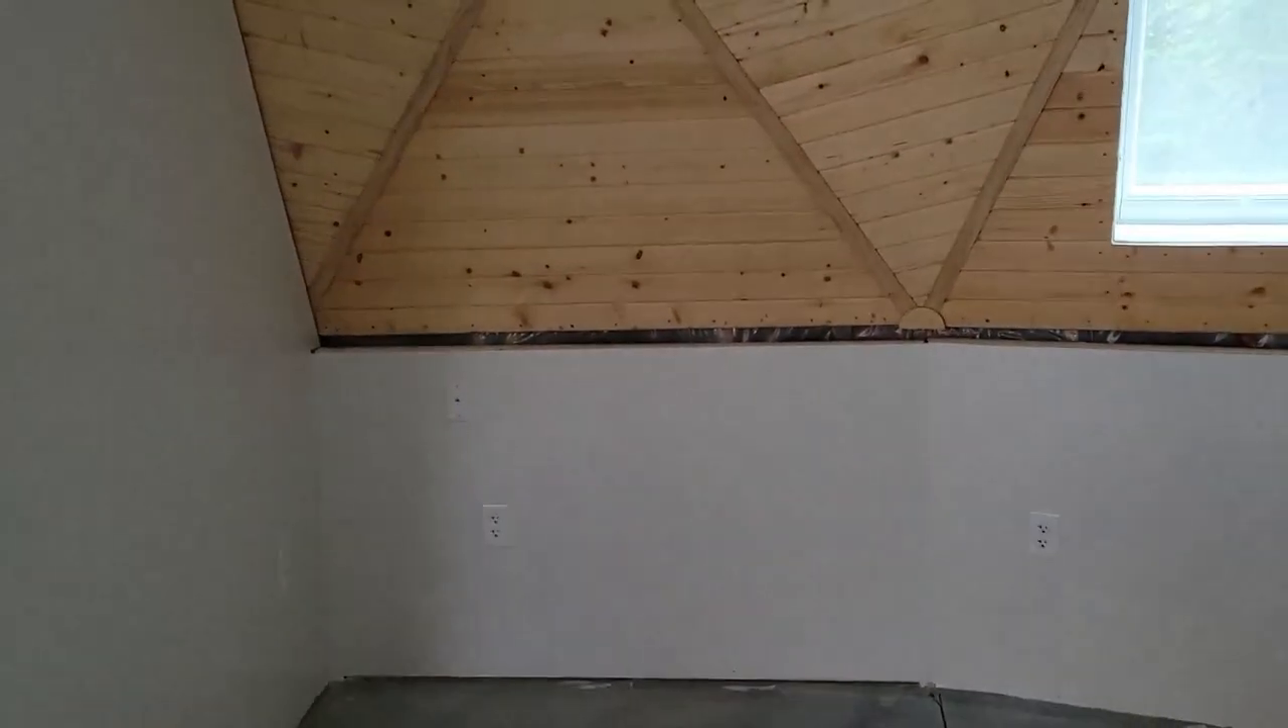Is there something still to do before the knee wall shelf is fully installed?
Yes.